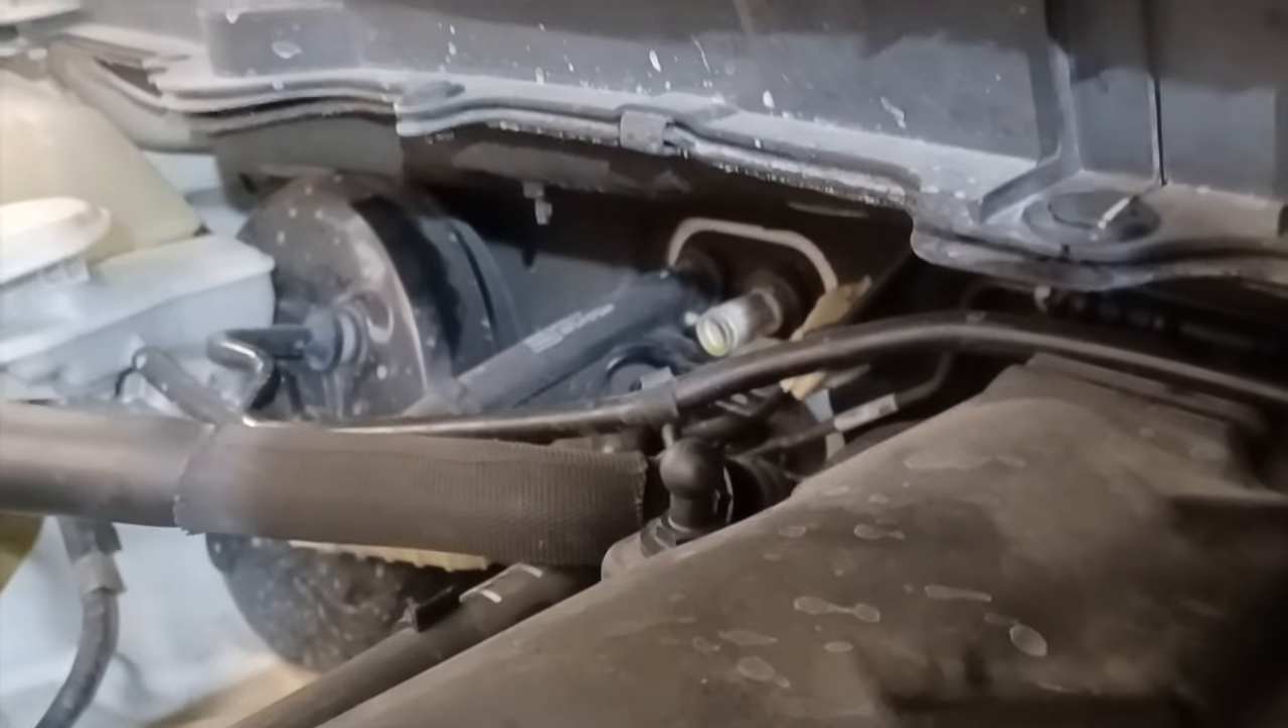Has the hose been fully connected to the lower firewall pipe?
No.